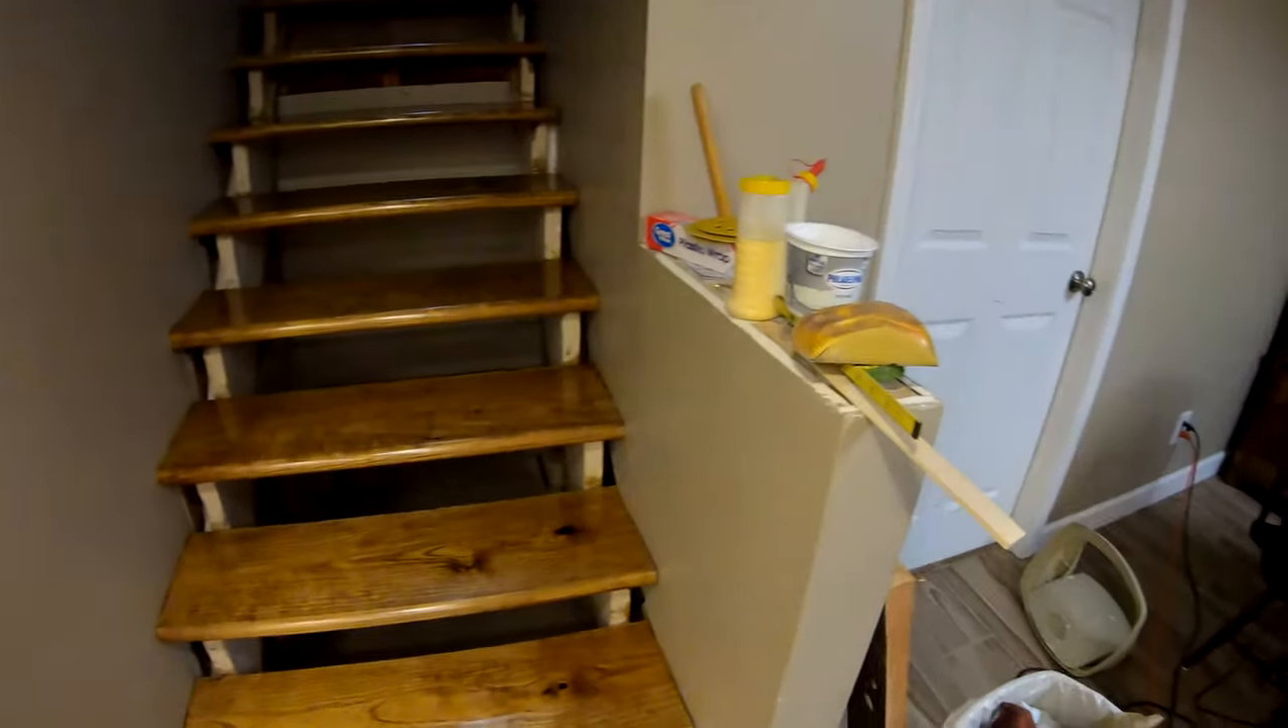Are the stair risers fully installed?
No.